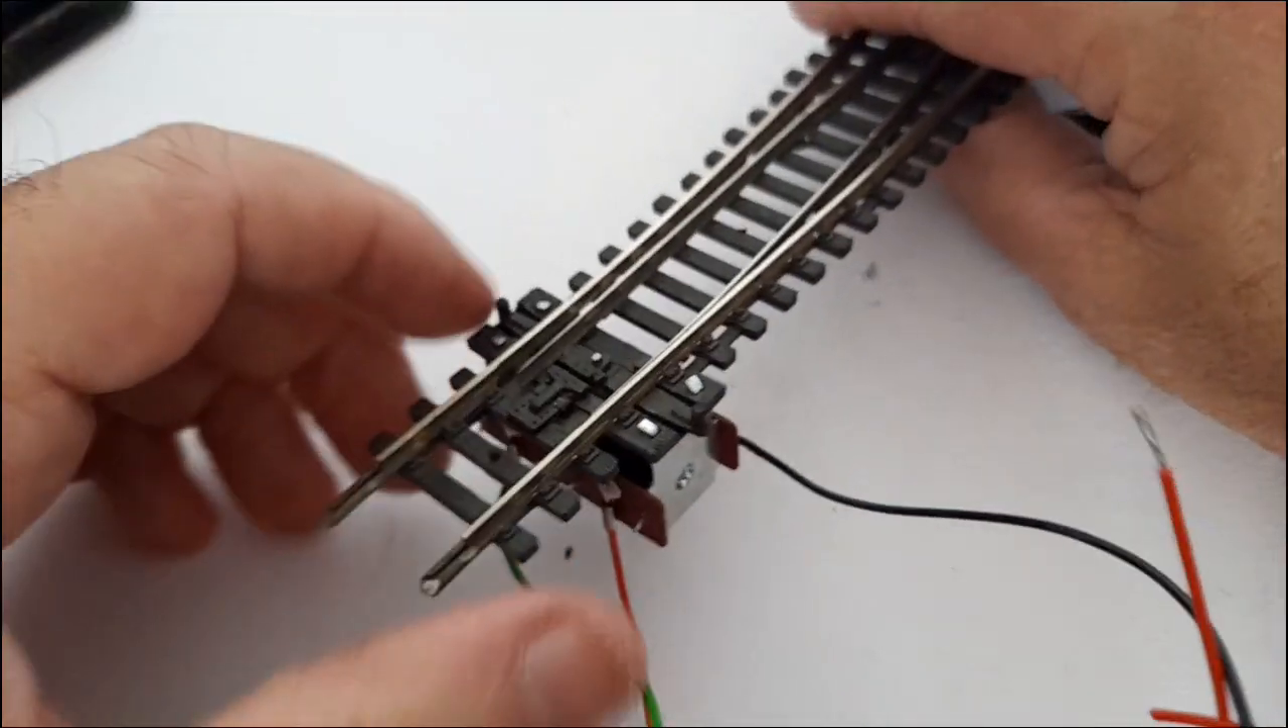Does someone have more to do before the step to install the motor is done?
No.